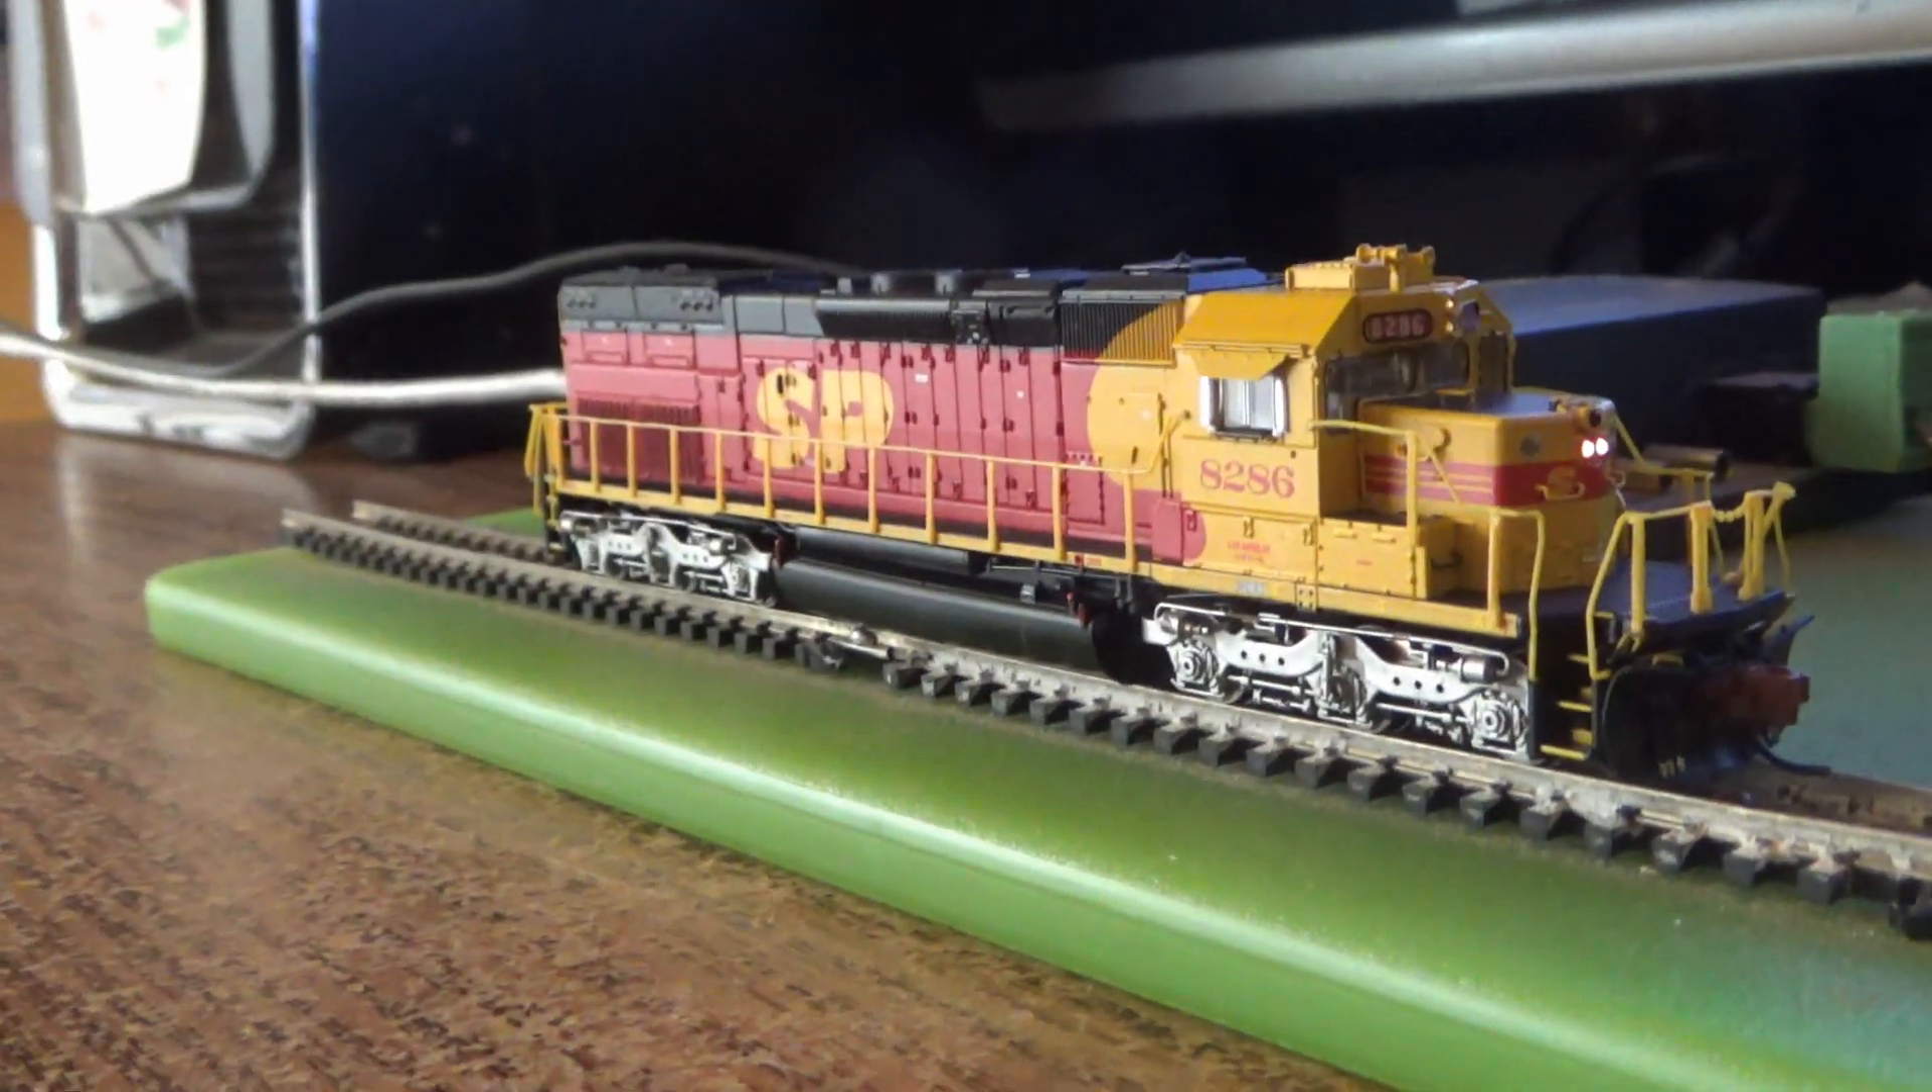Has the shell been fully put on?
Yes.